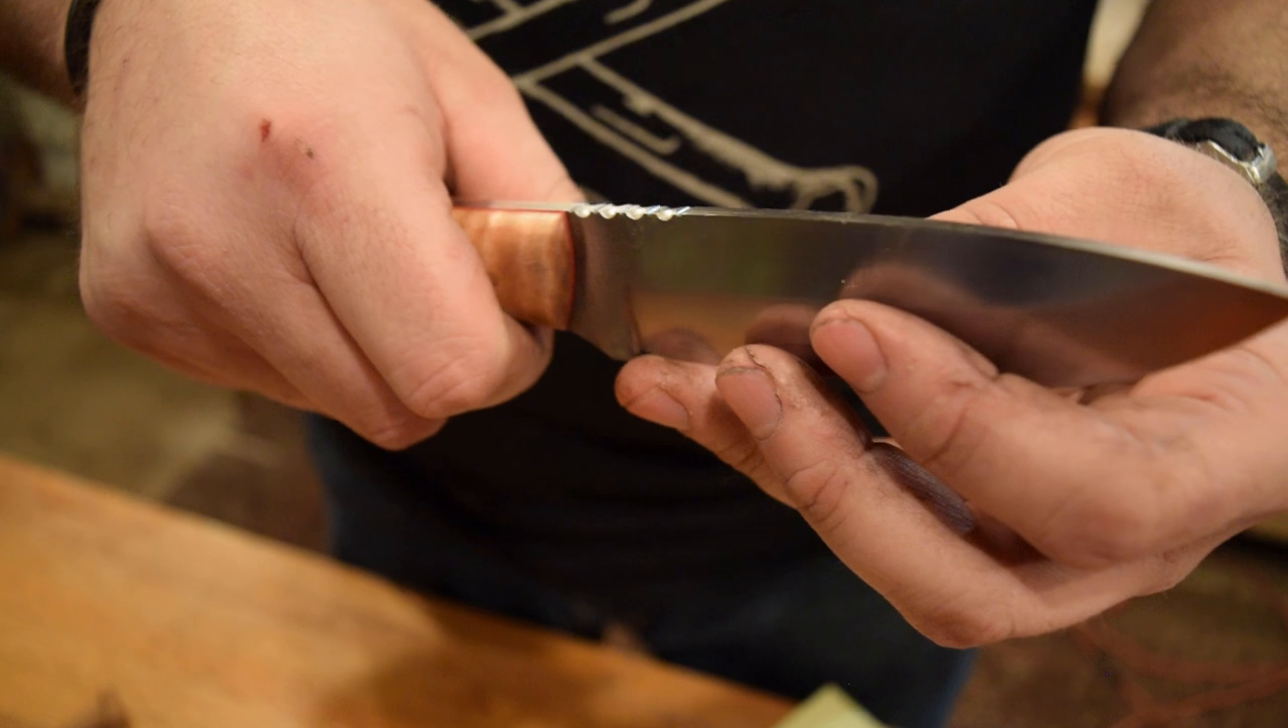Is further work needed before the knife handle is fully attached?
No.